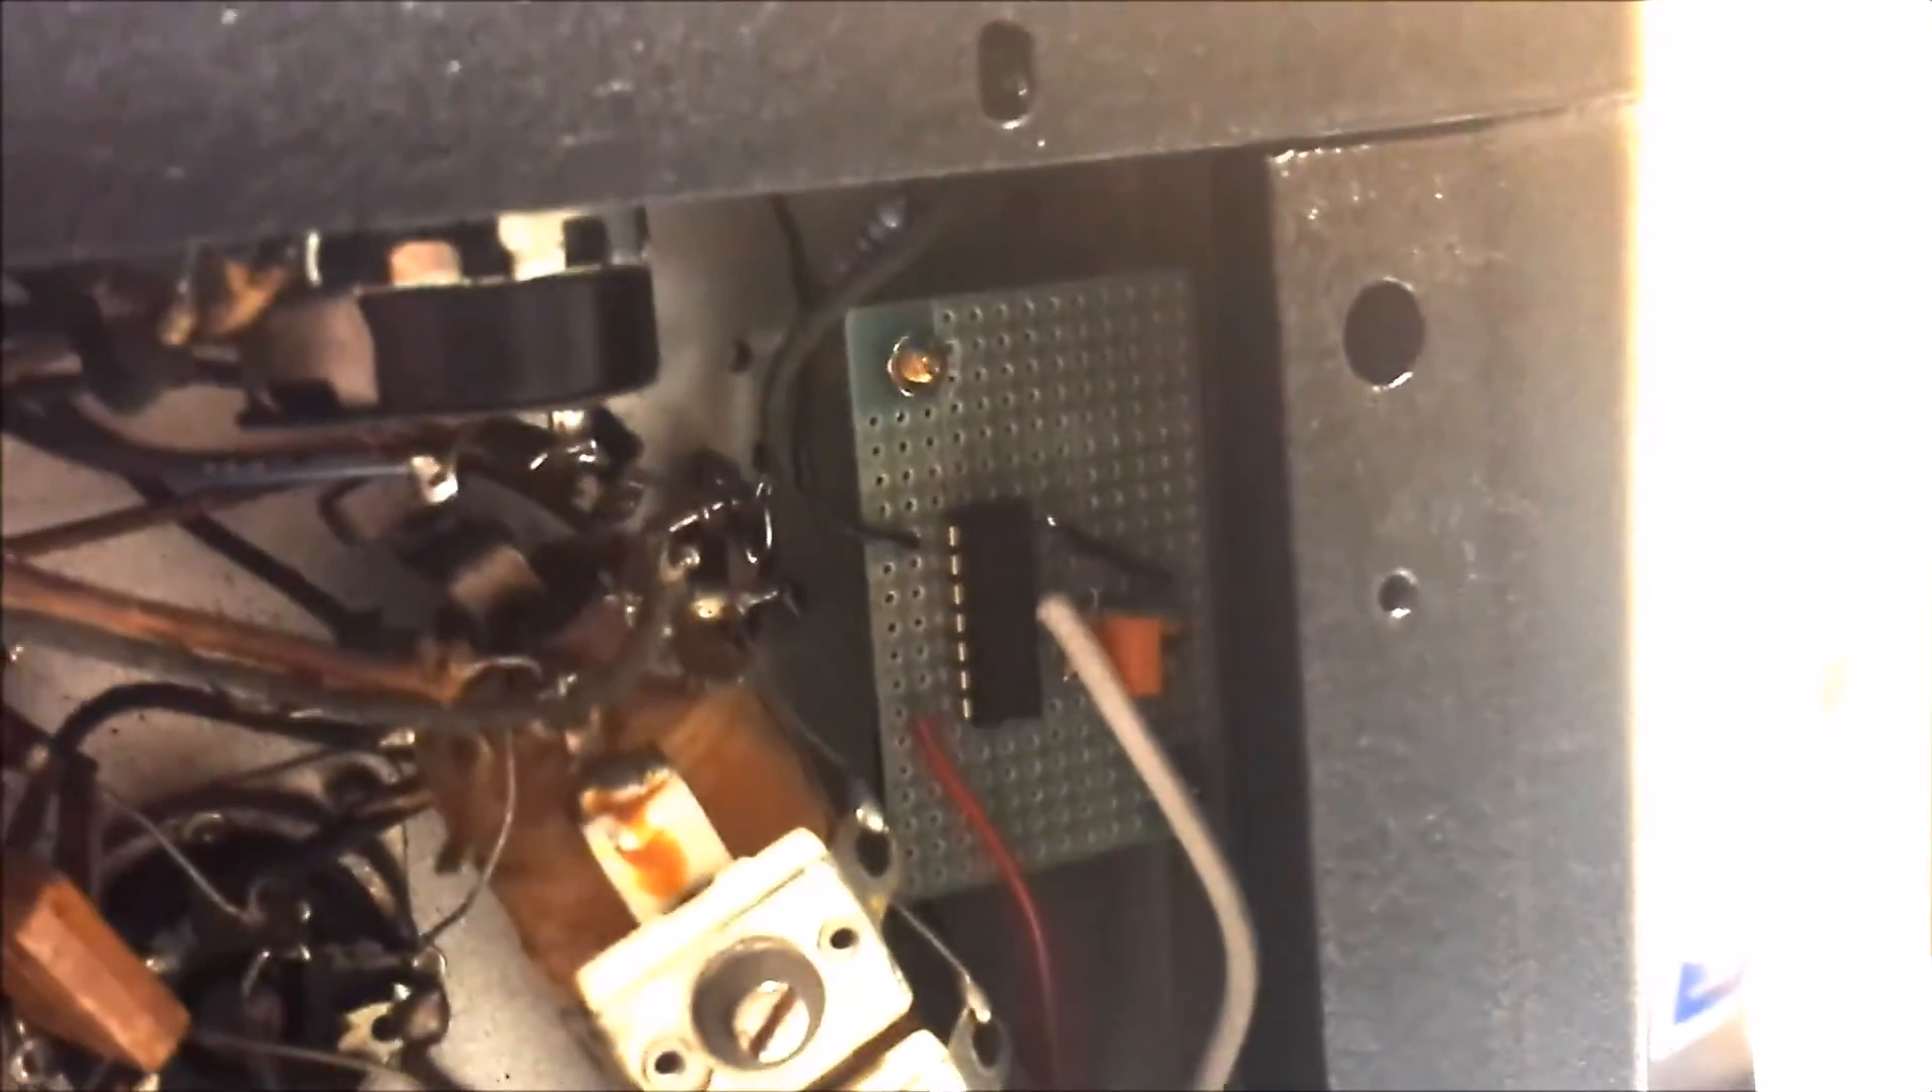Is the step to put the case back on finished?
No.